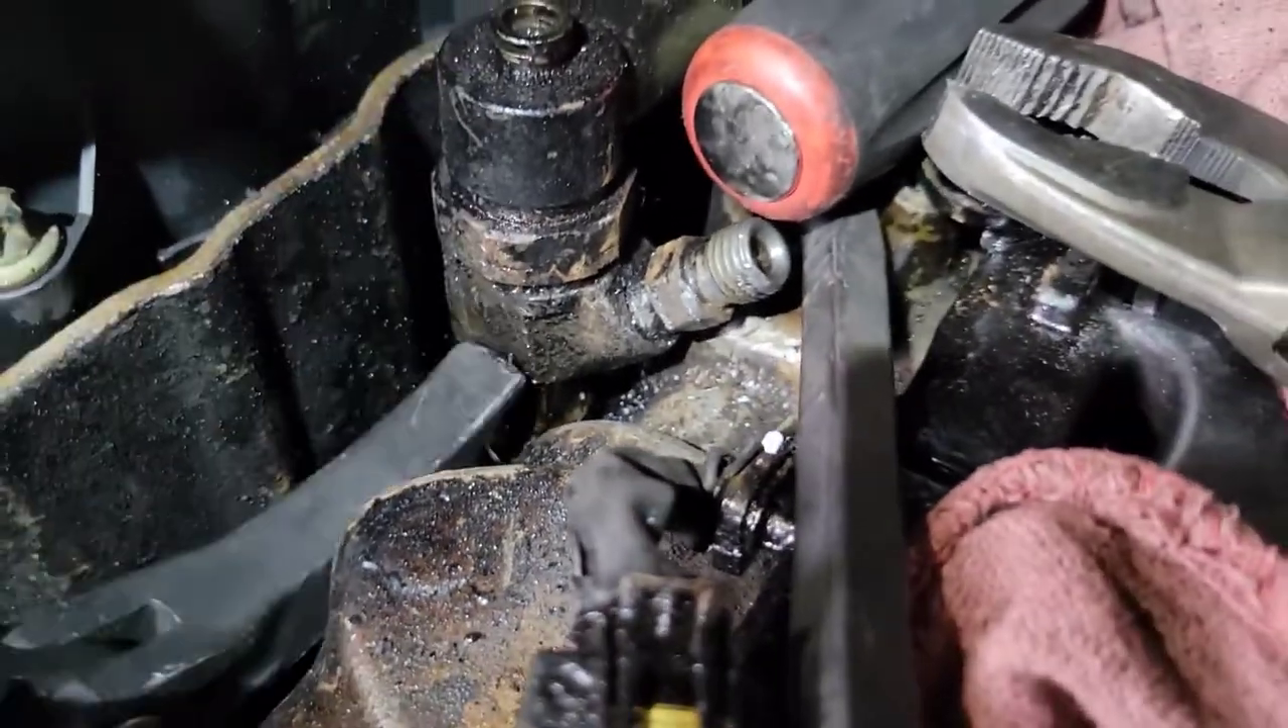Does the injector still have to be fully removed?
Yes.